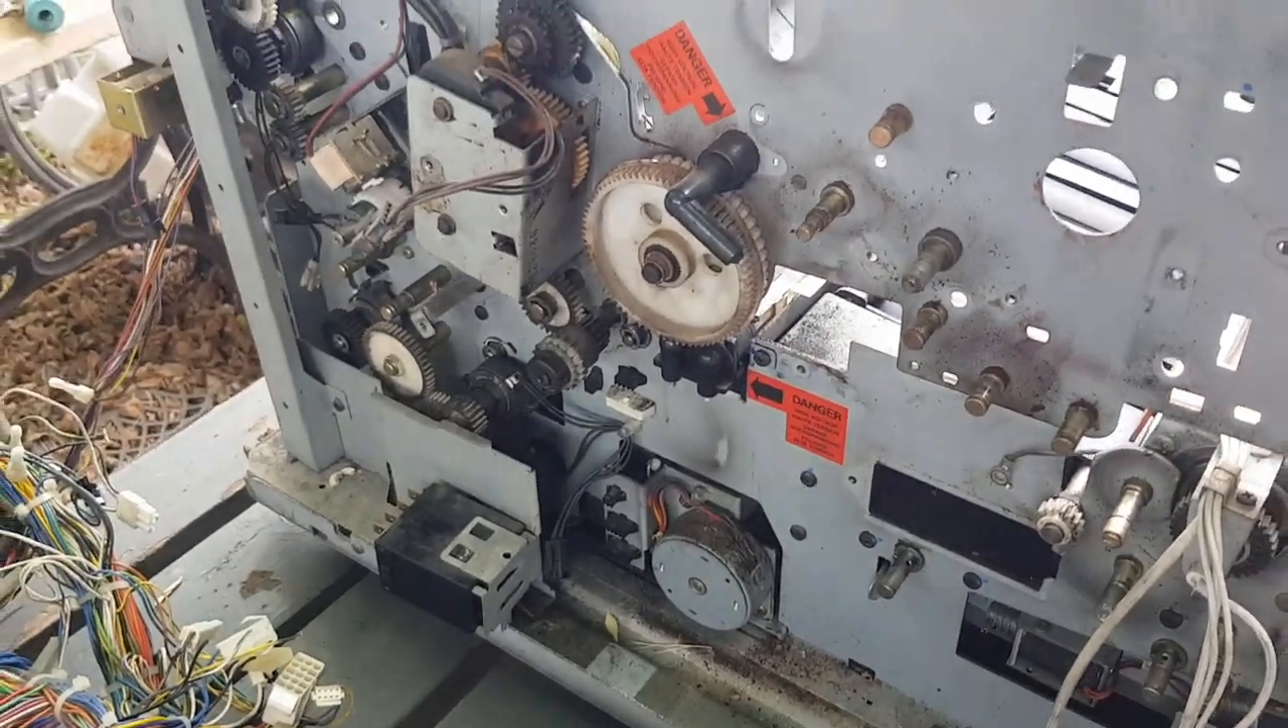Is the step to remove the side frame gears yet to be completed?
Yes.